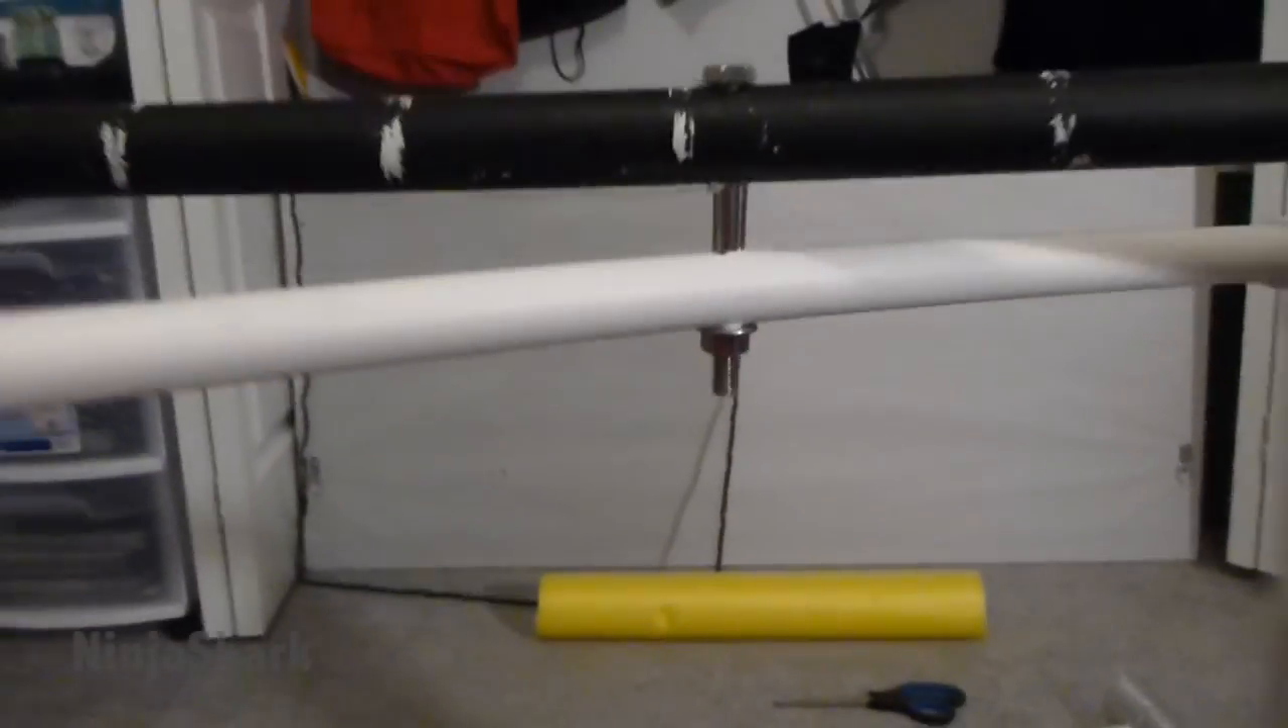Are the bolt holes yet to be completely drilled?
No.